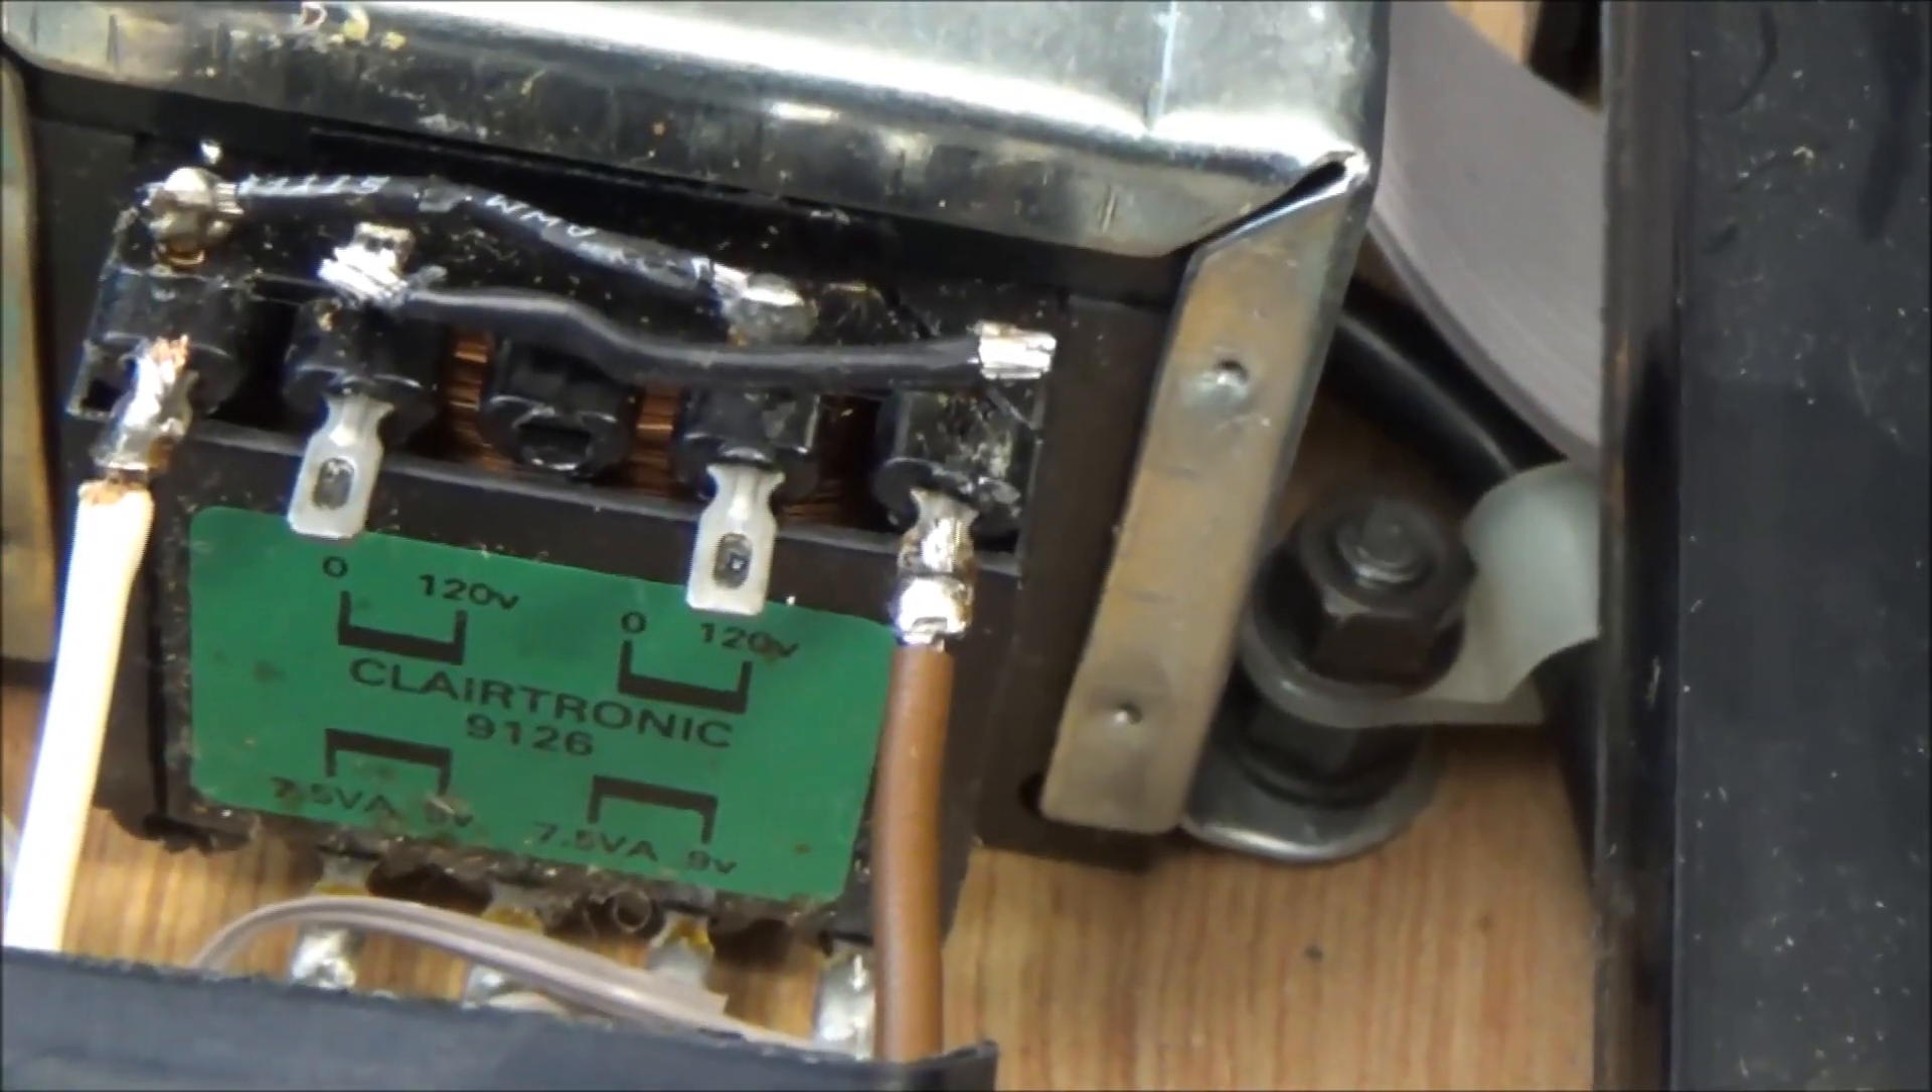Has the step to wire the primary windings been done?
Yes.